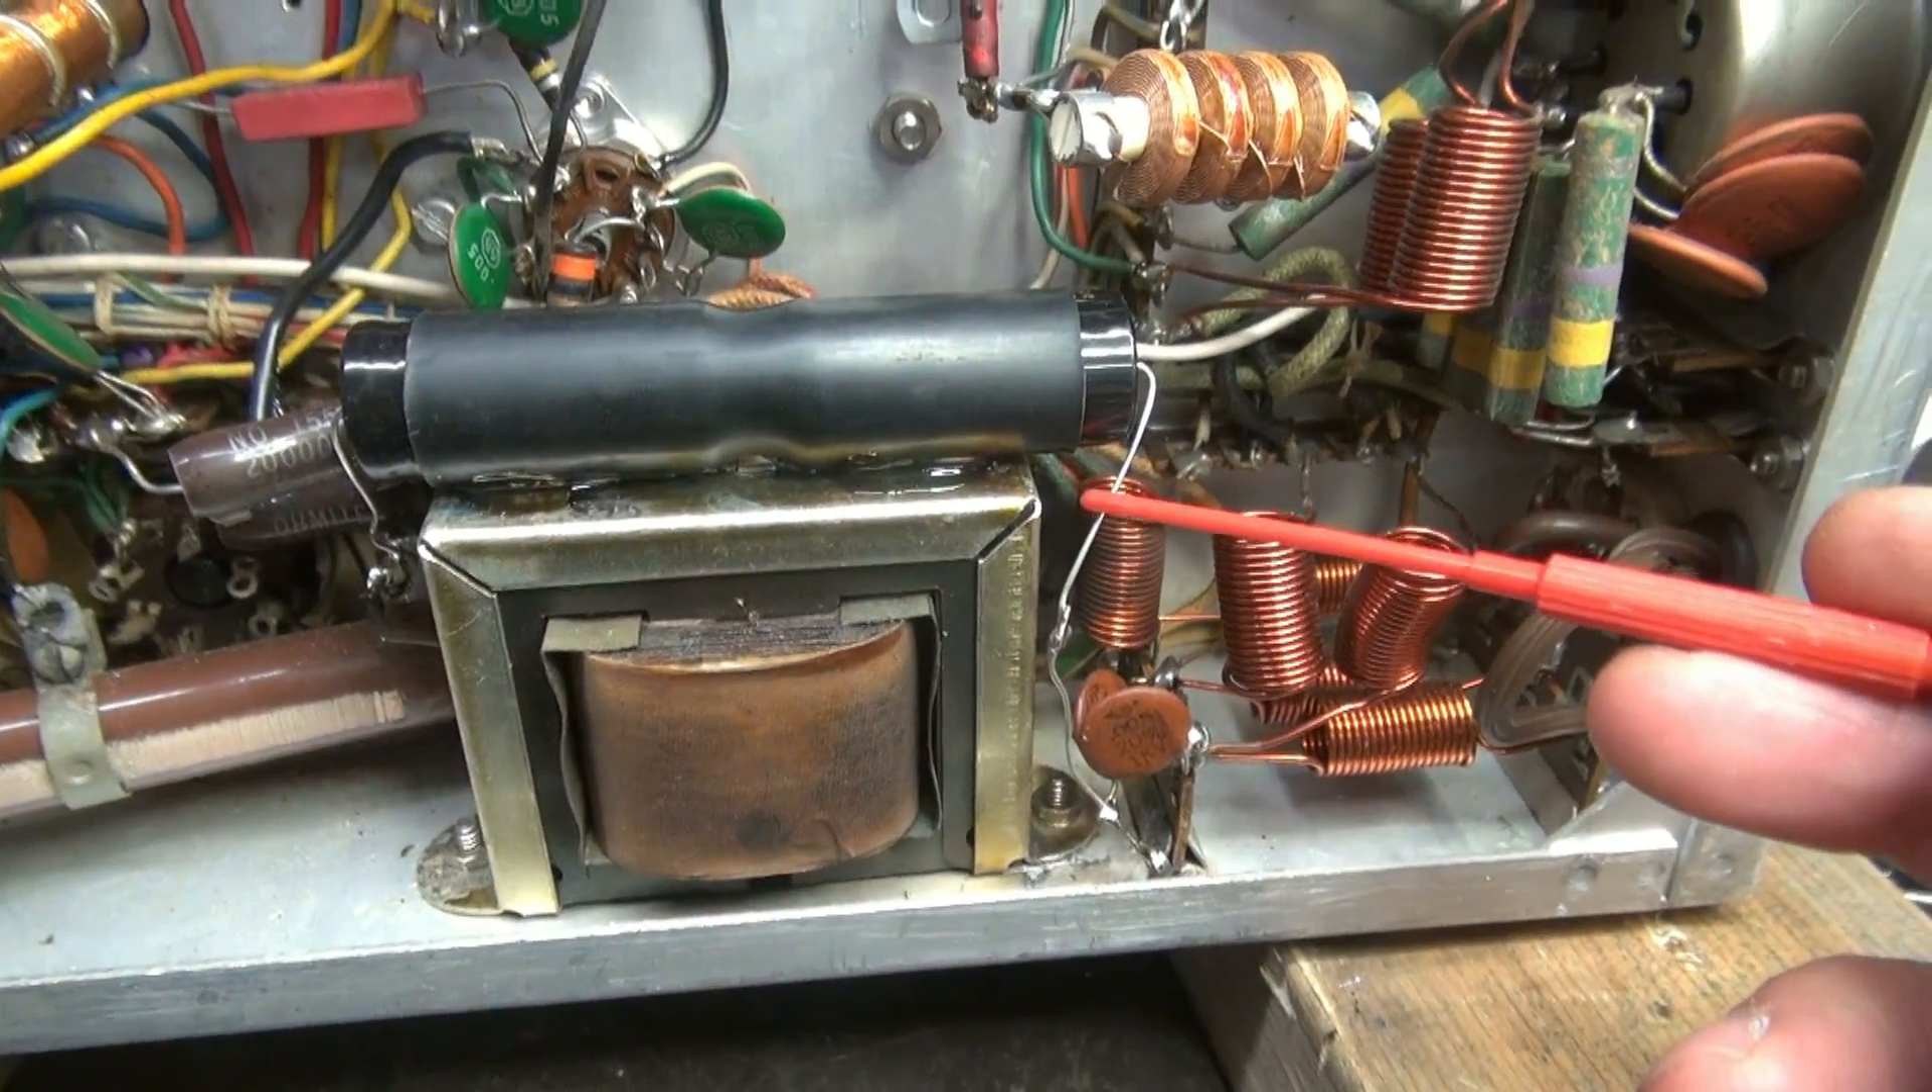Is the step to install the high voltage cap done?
Yes.